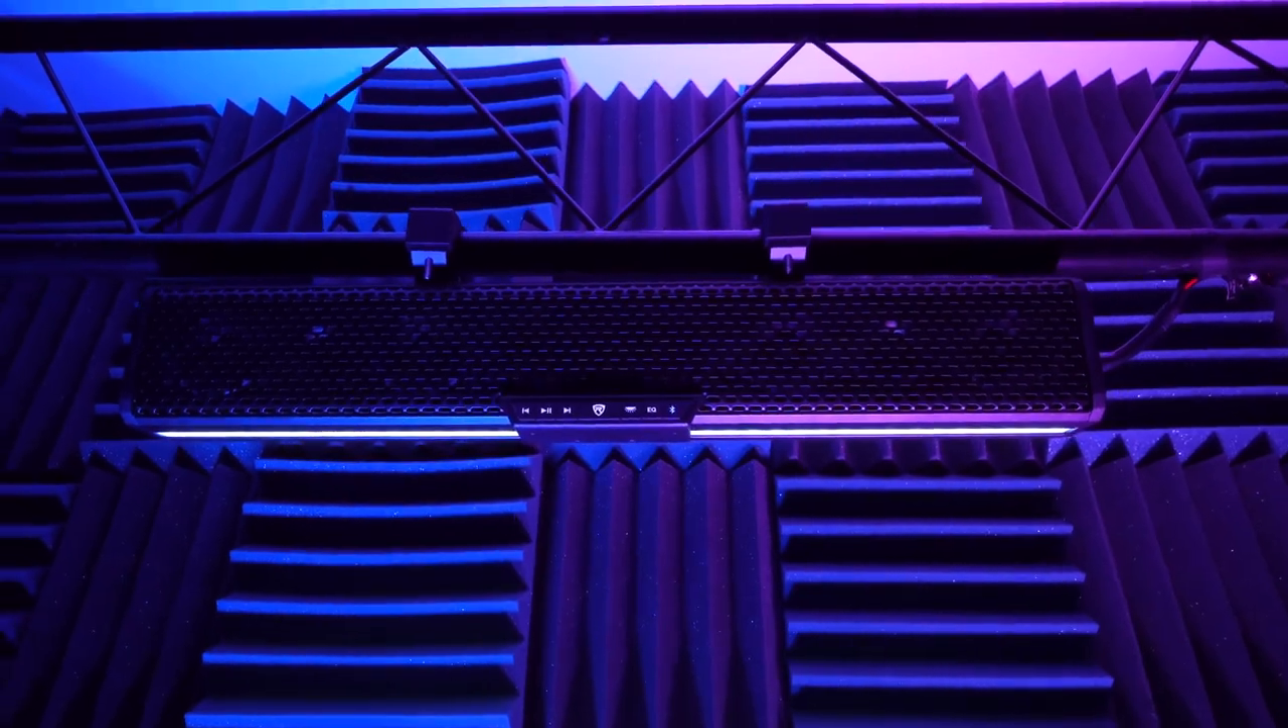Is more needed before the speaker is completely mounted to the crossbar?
No.